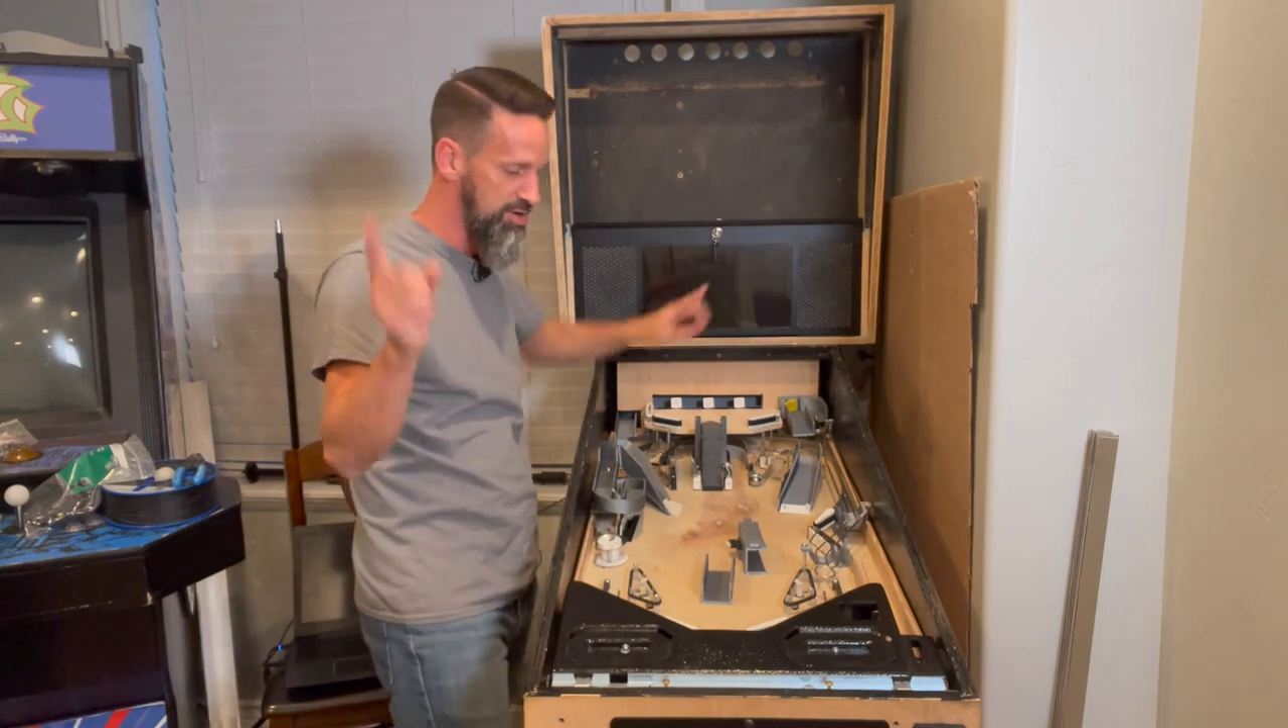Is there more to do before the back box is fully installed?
No.